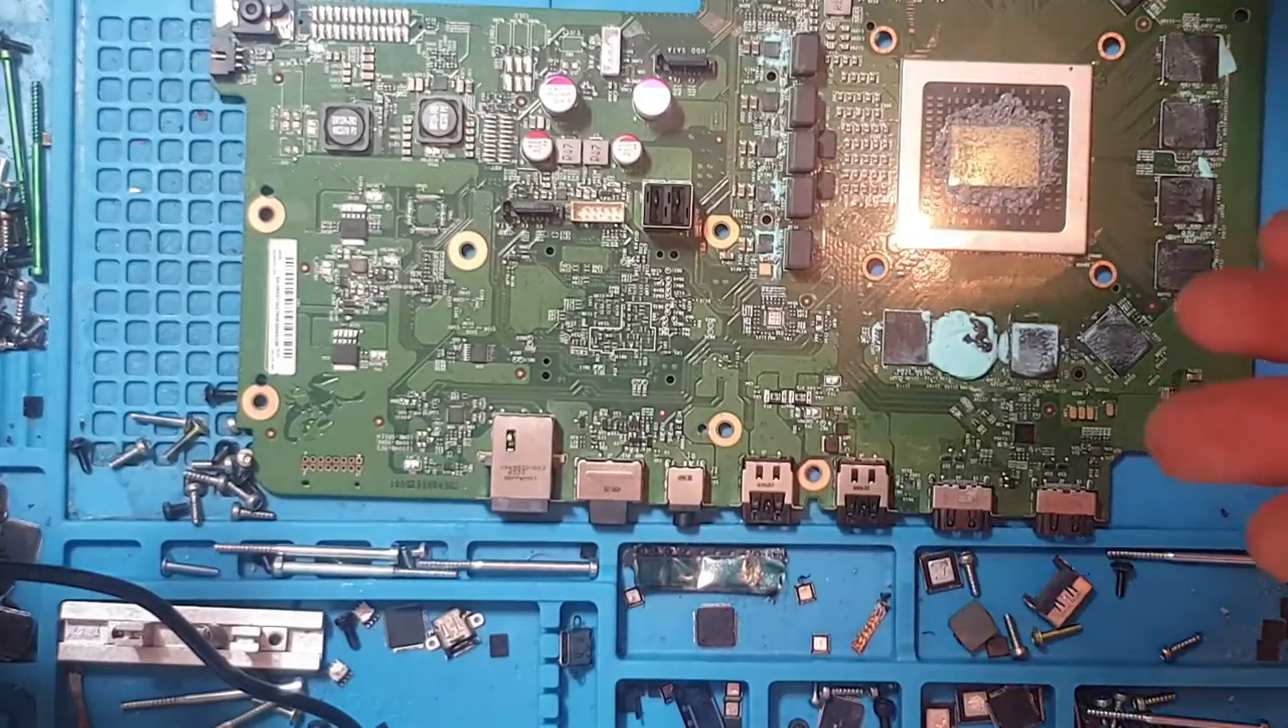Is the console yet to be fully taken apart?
No.